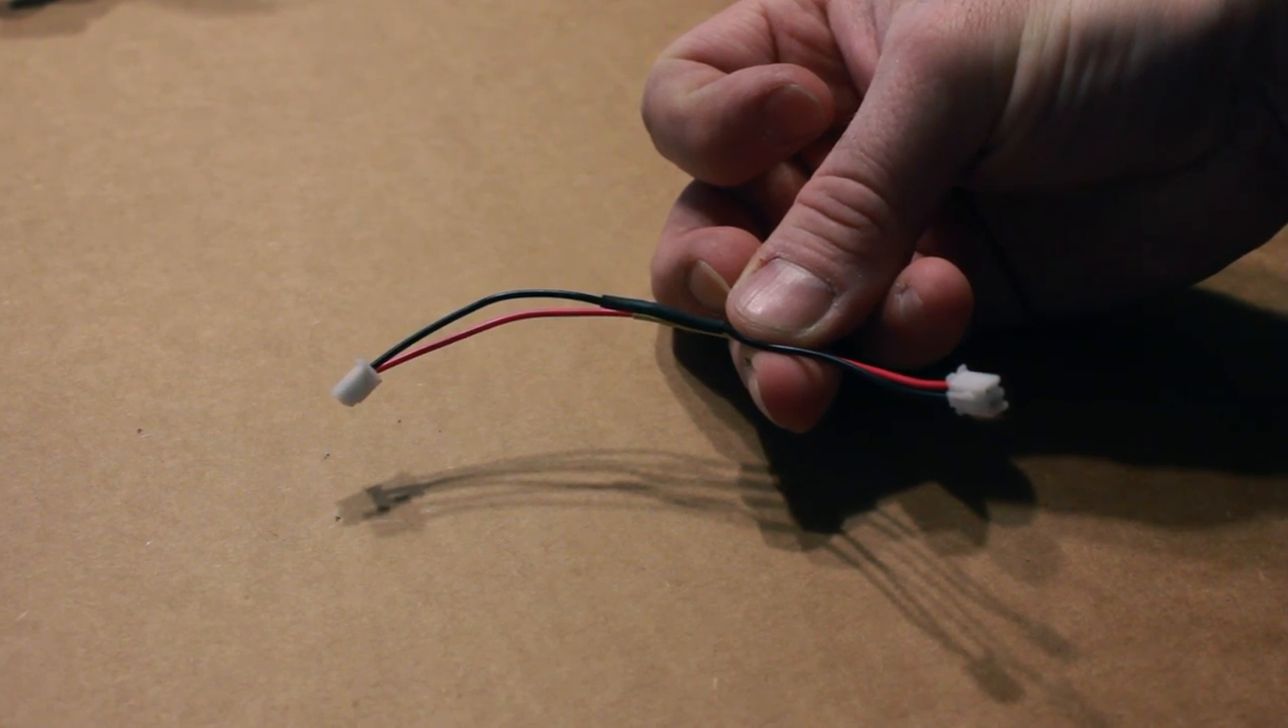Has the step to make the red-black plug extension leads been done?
Yes.